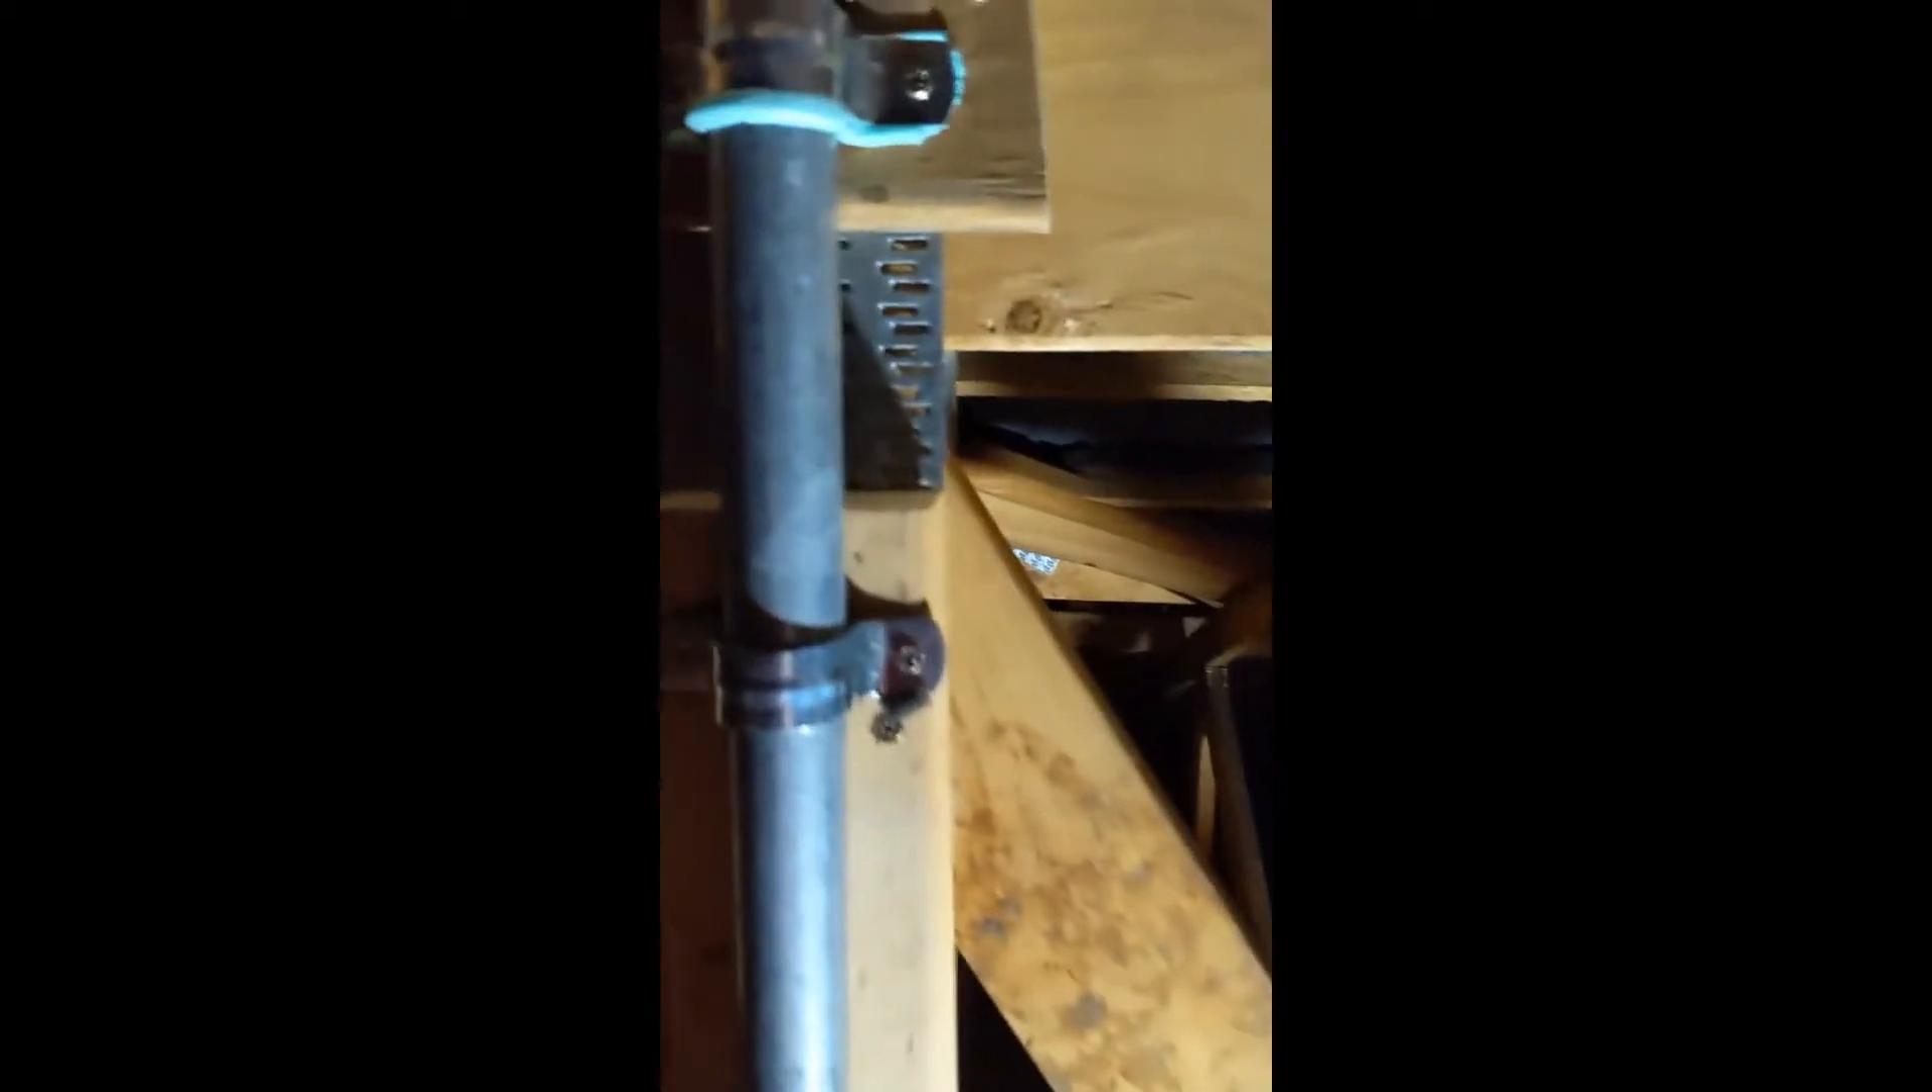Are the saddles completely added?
Yes.